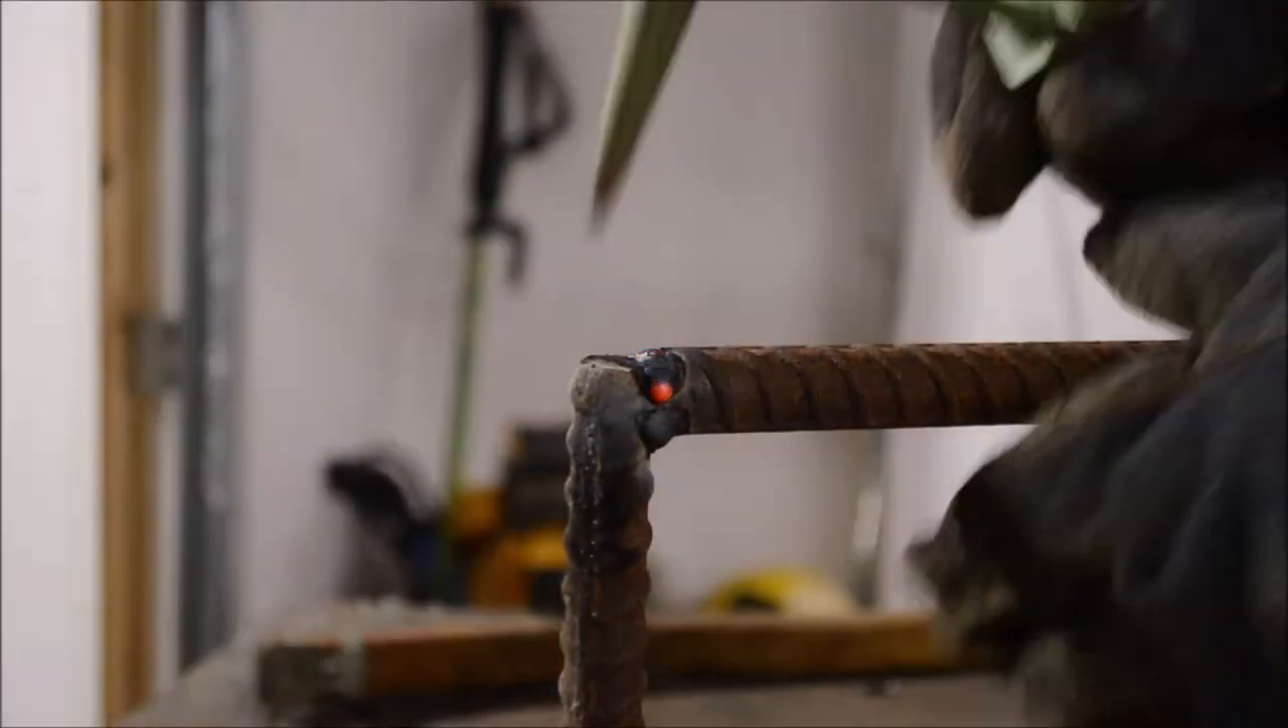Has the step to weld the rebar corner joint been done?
No.